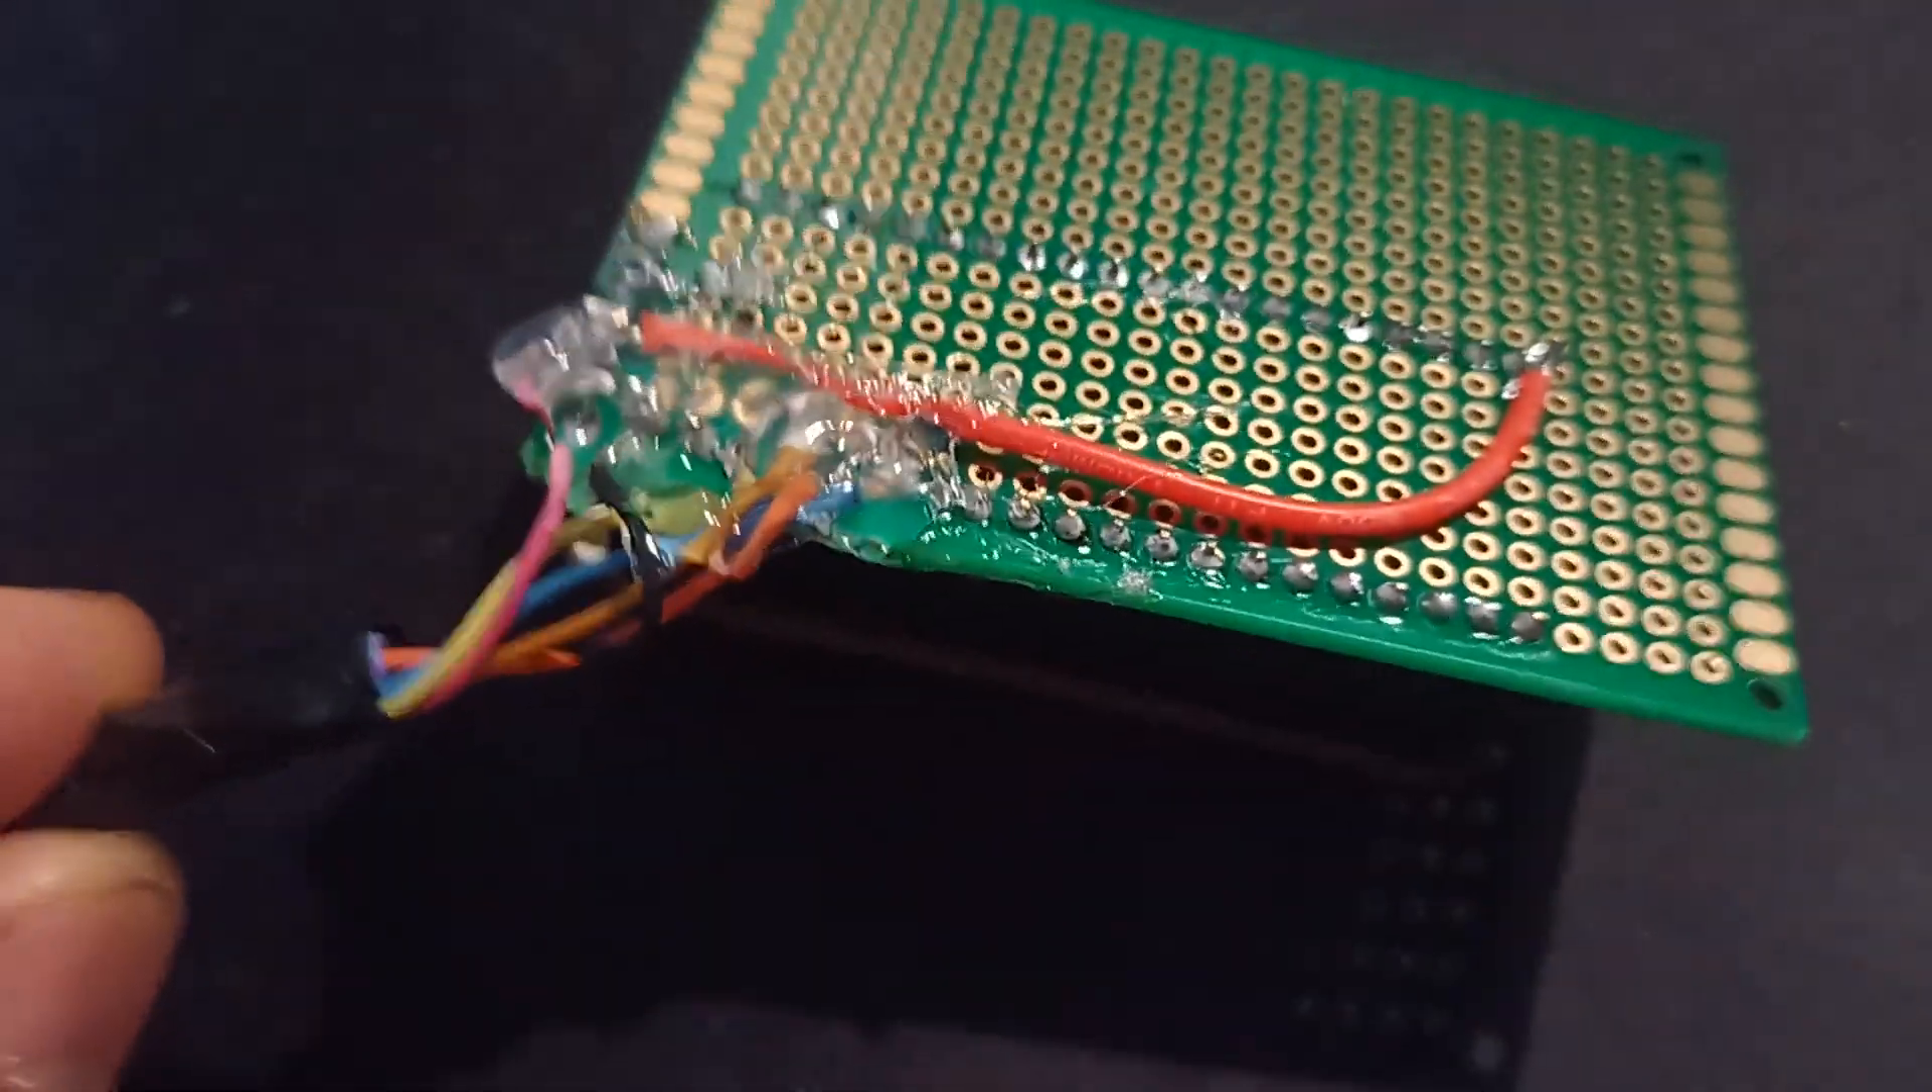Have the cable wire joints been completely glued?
Yes.